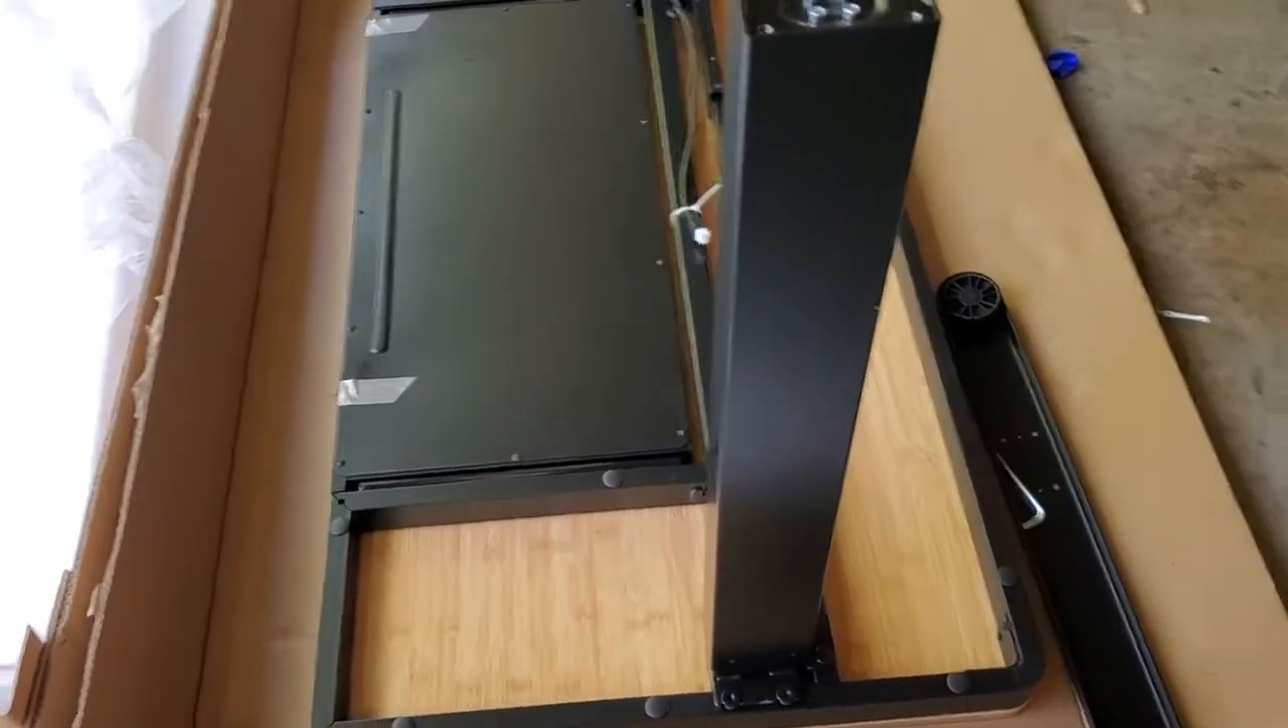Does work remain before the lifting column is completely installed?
No.